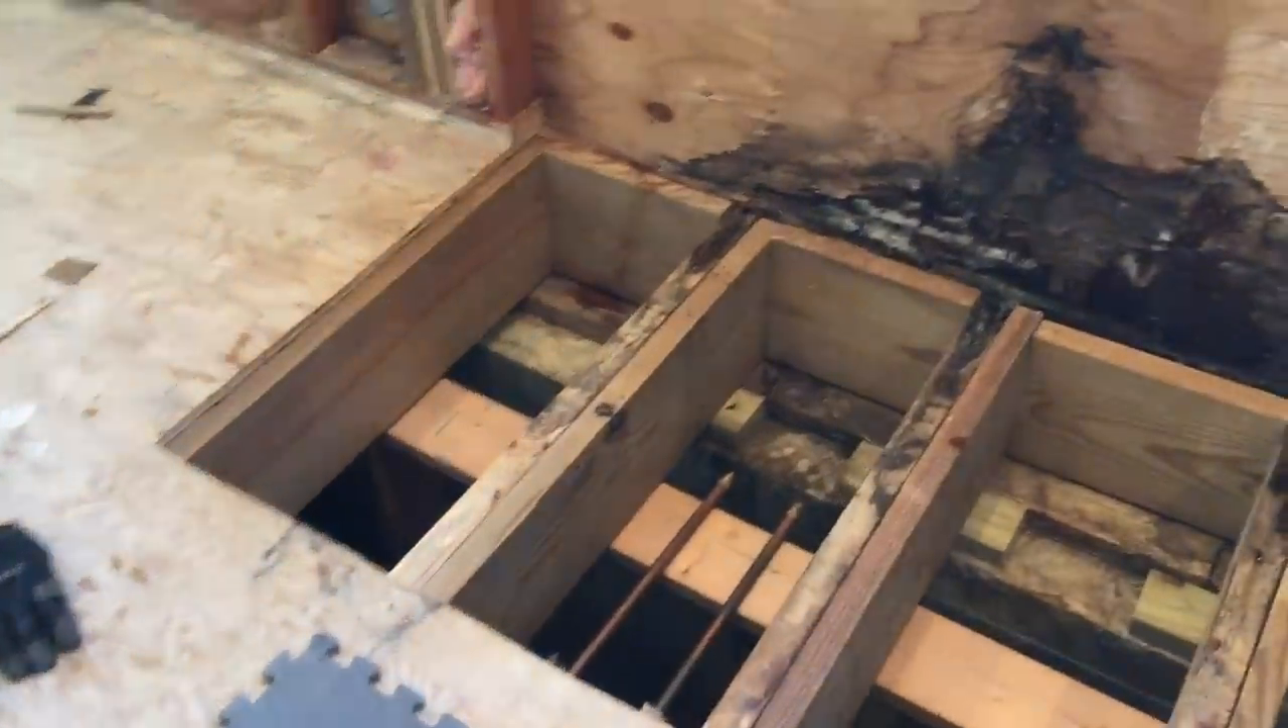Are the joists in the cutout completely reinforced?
Yes.